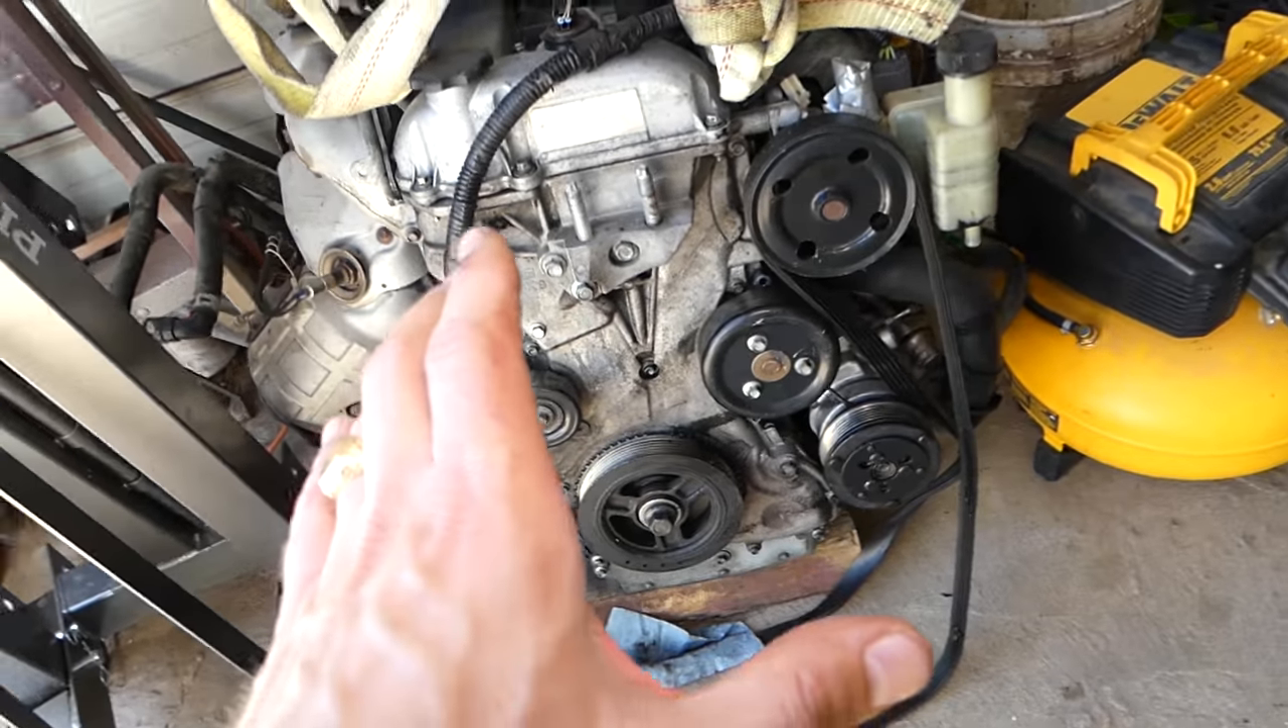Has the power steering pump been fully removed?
No.